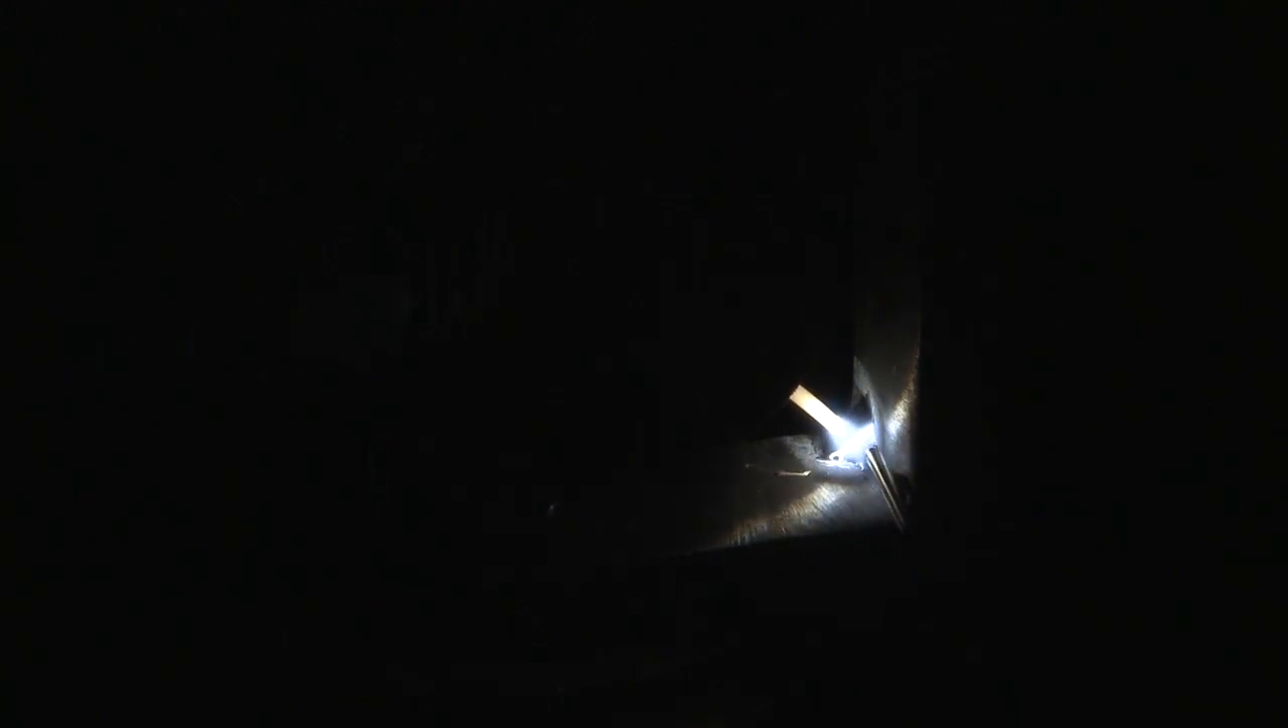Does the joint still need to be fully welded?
Yes.